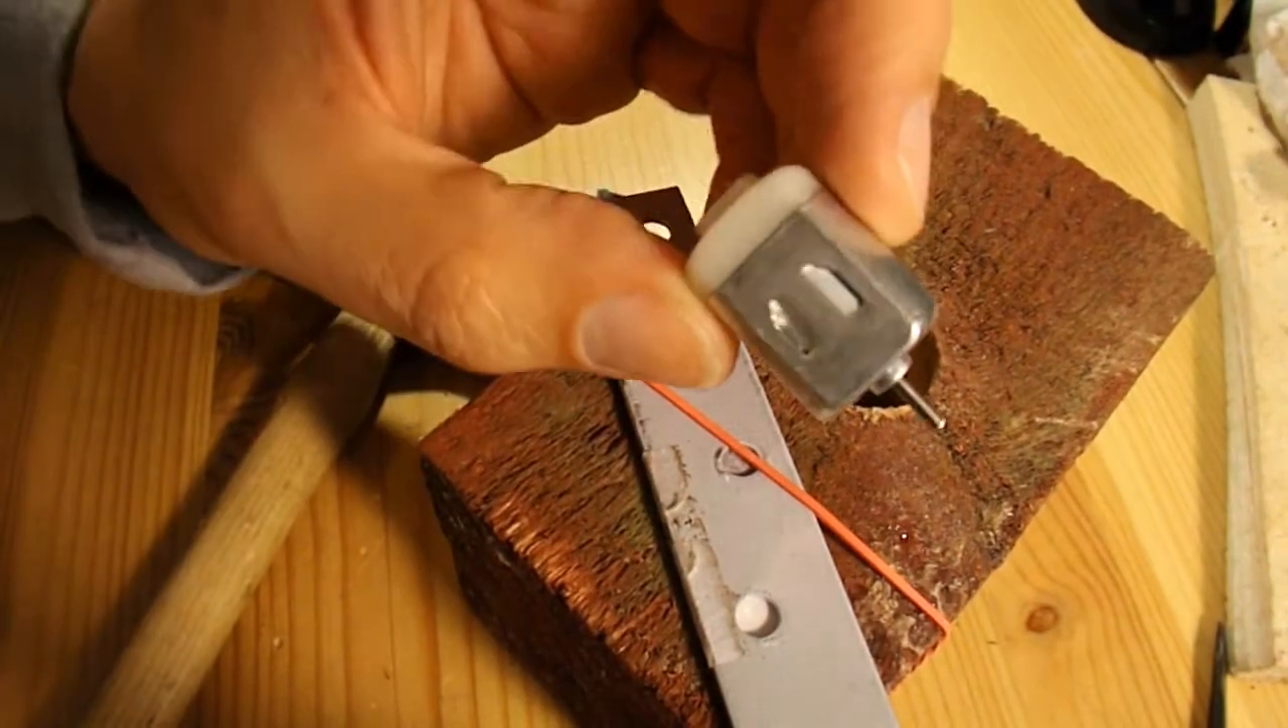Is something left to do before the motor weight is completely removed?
No.